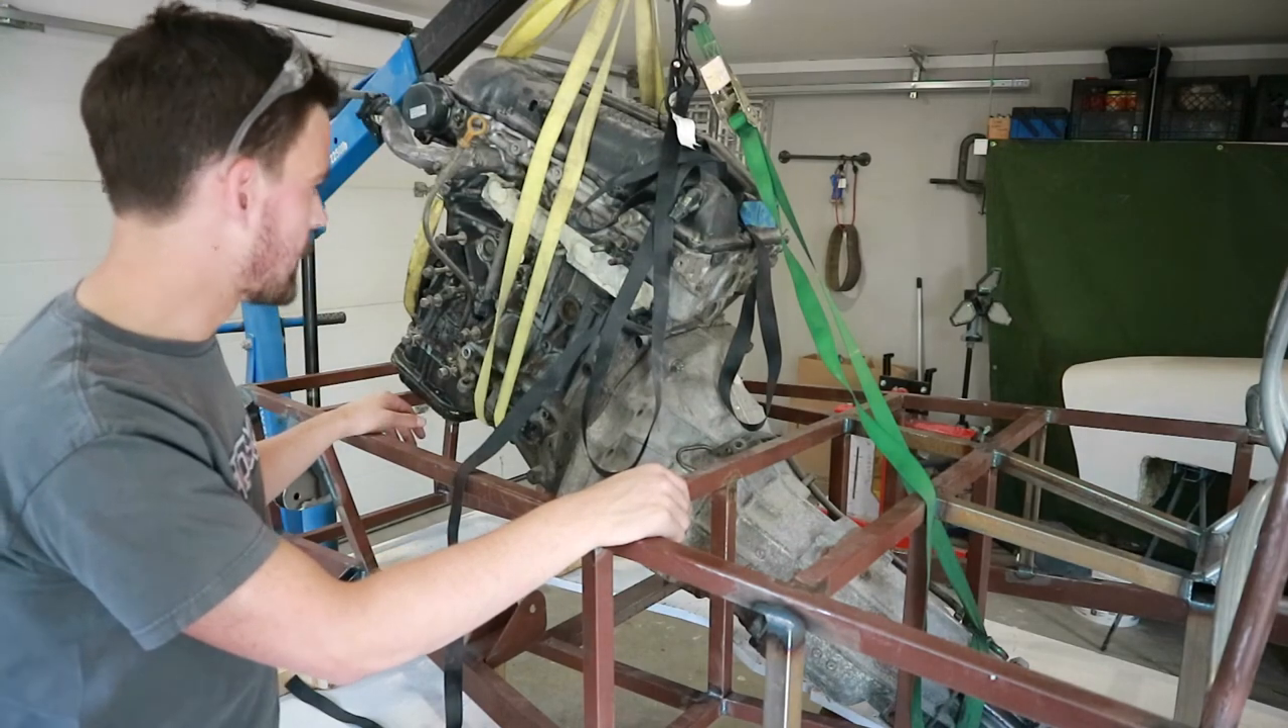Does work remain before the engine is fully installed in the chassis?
Yes.